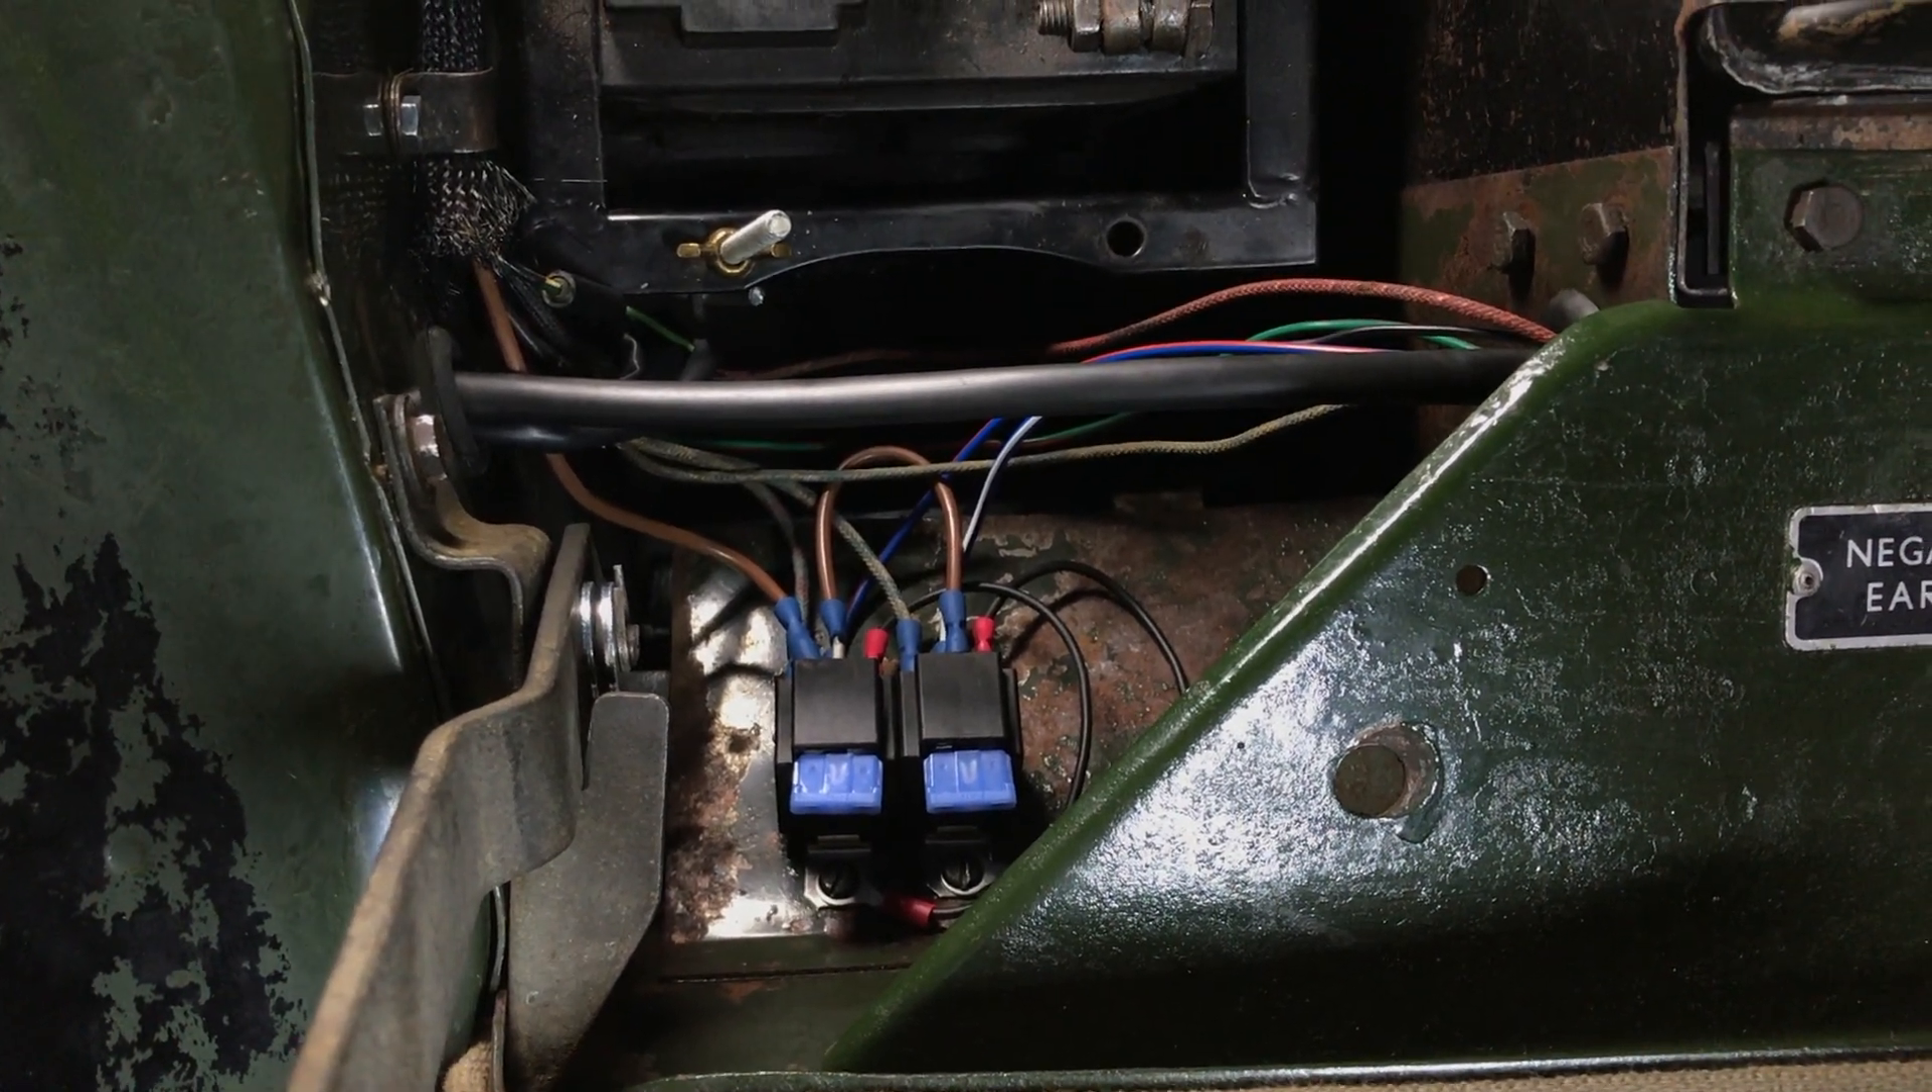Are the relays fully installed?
Yes.